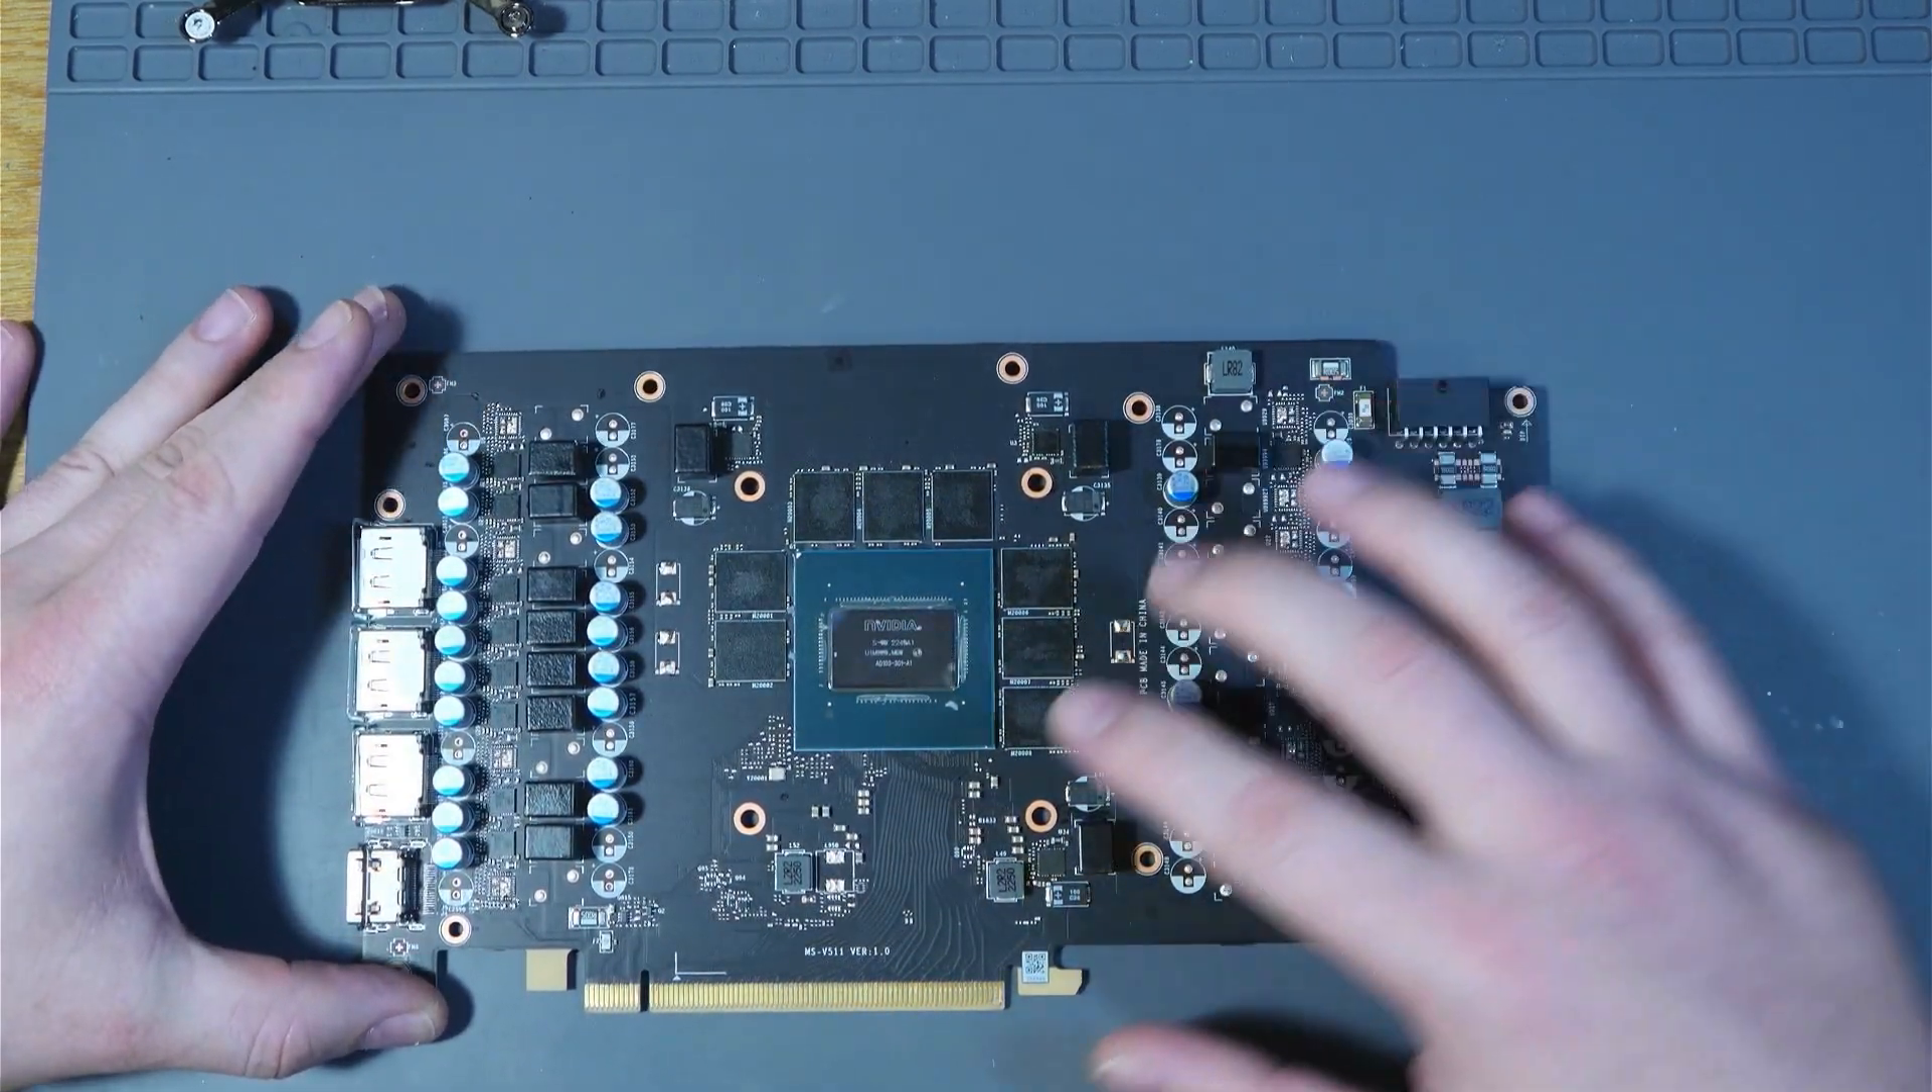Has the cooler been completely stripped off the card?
Yes.